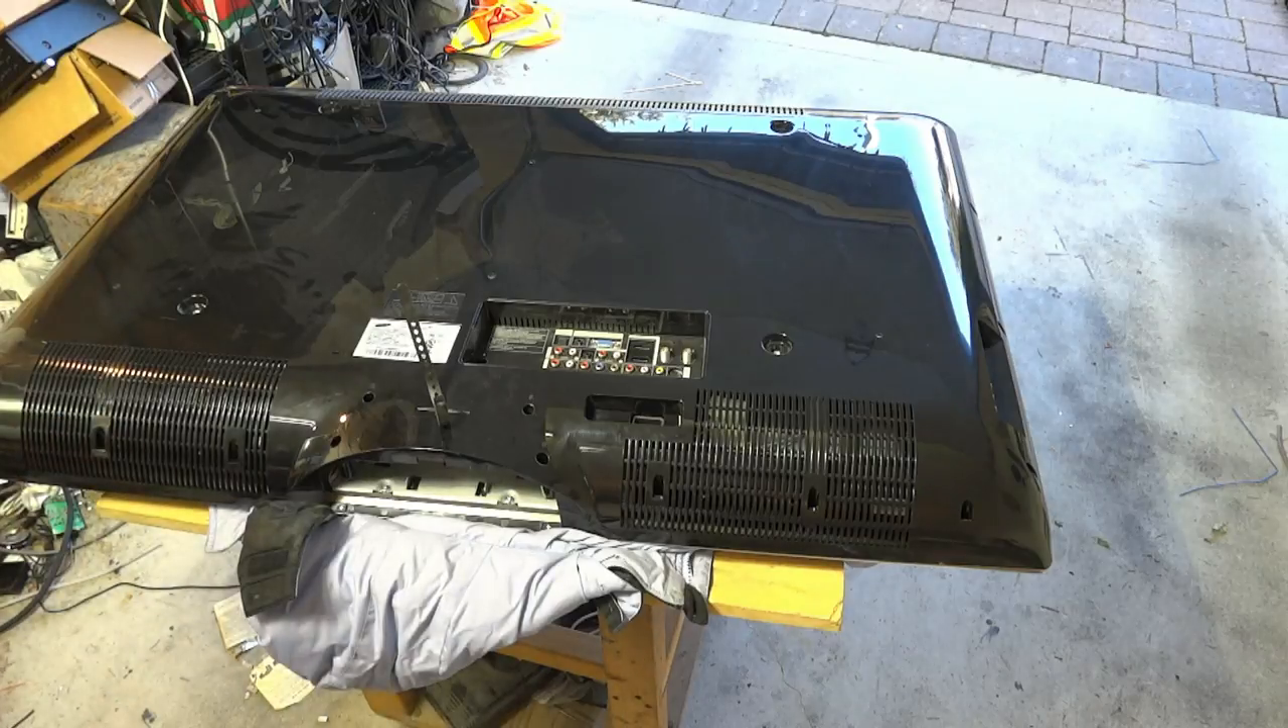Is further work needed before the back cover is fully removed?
Yes.